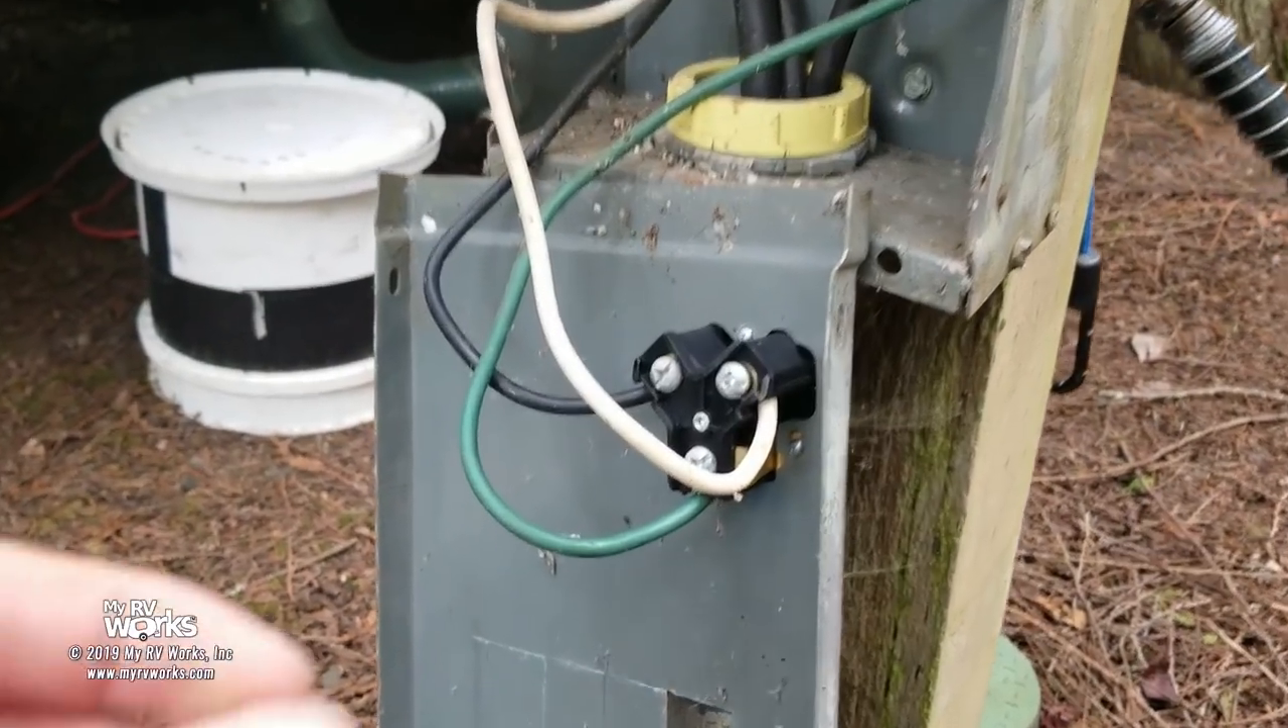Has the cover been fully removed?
Yes.